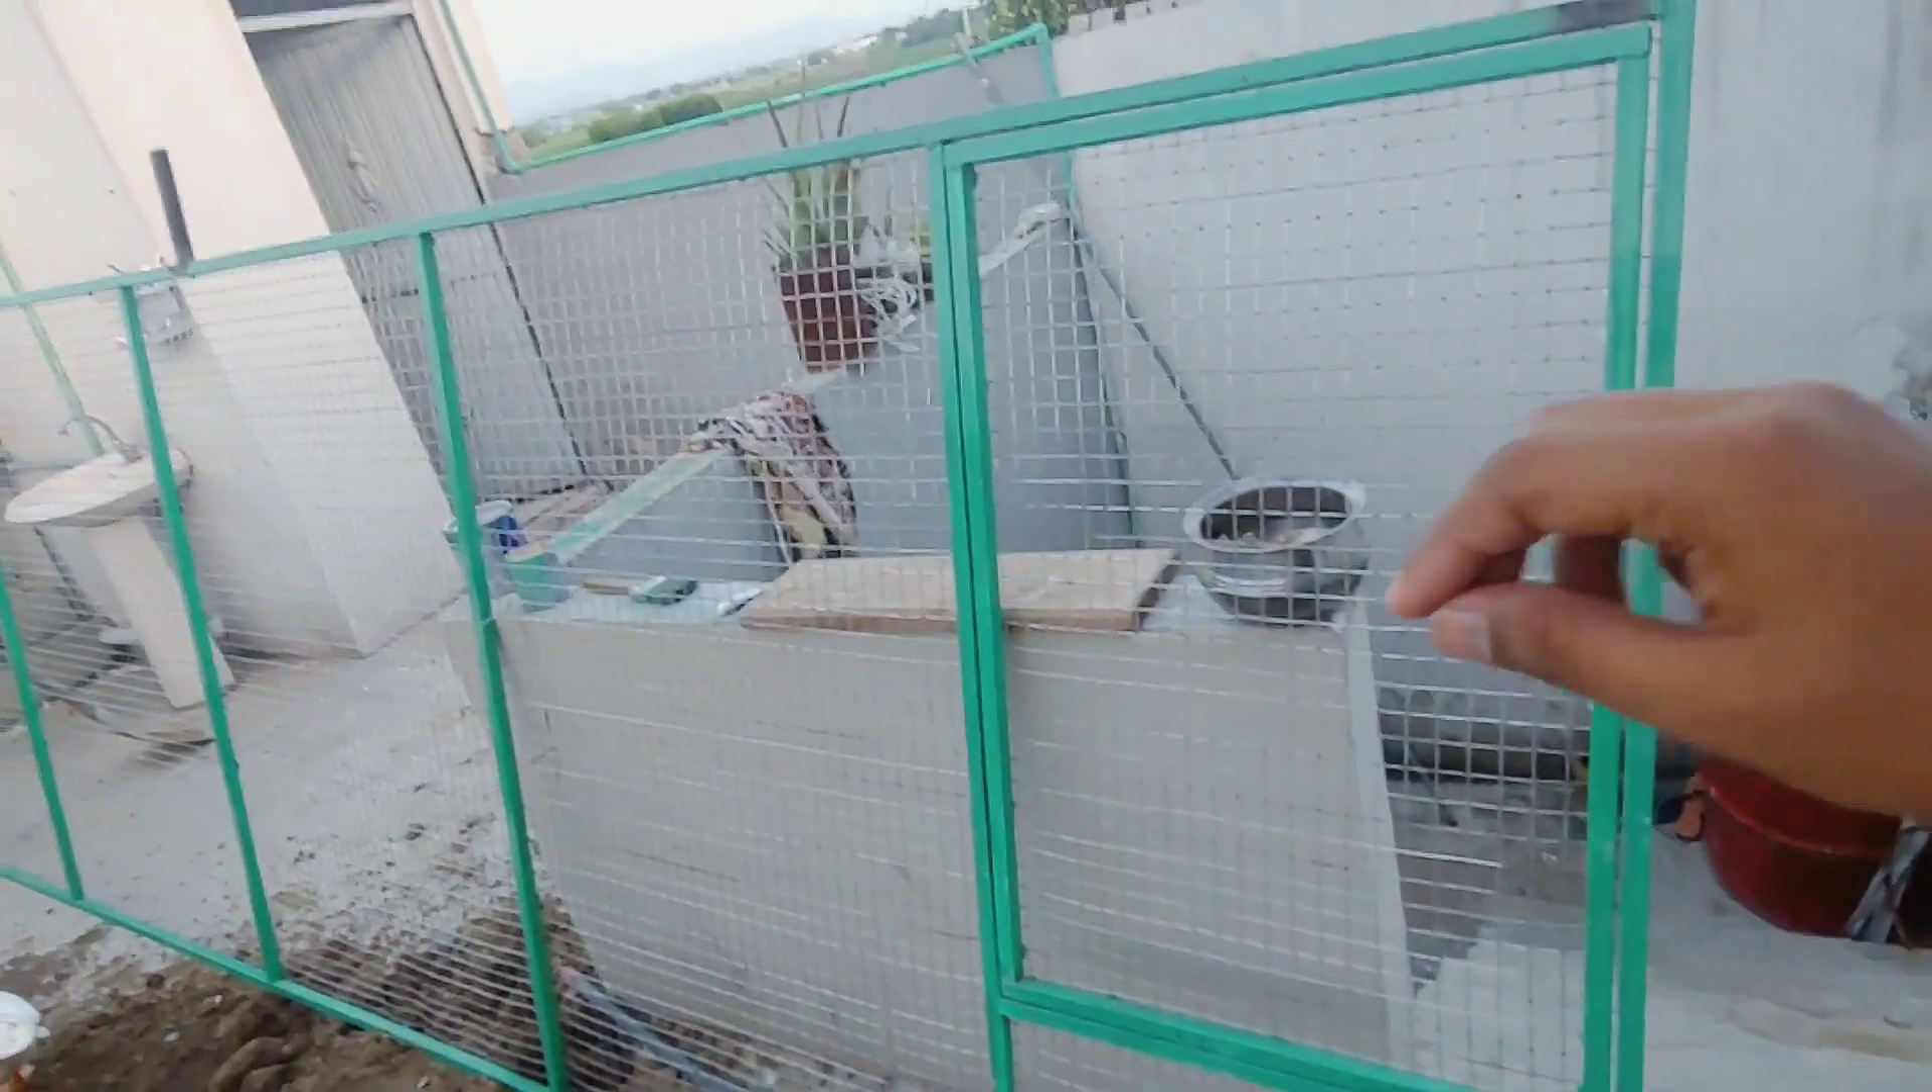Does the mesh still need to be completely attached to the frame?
No.